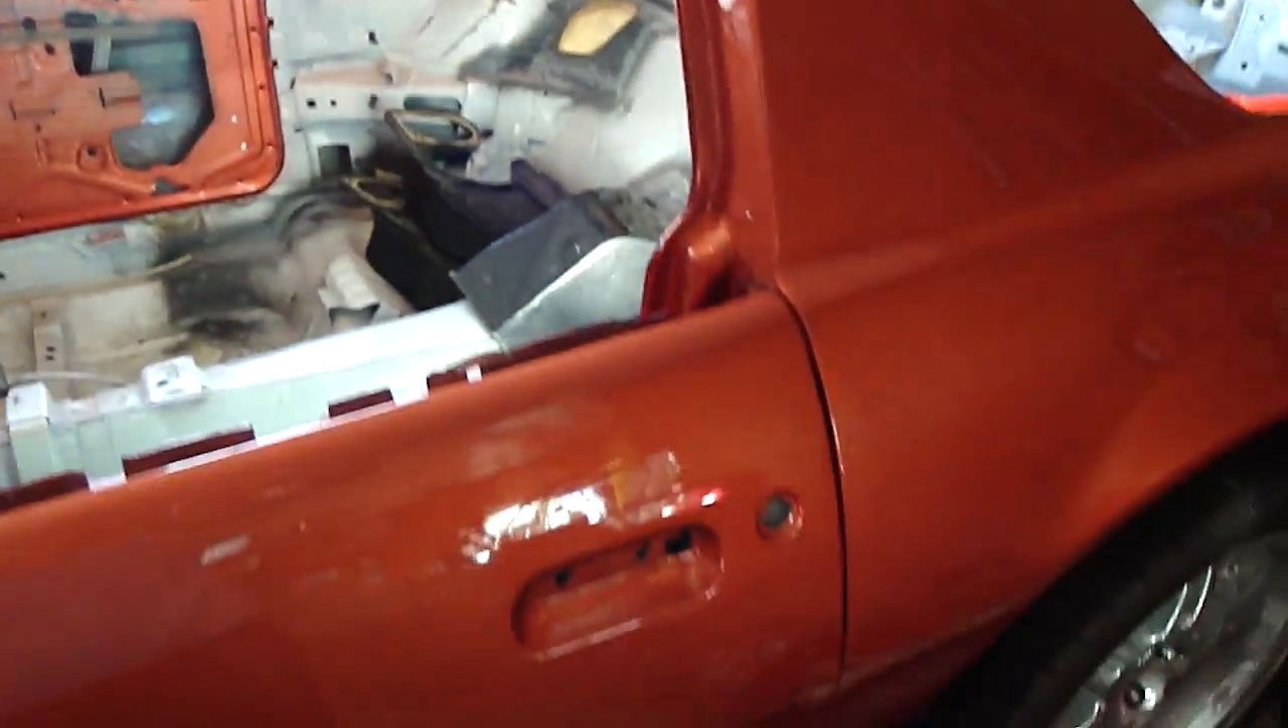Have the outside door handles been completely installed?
No.